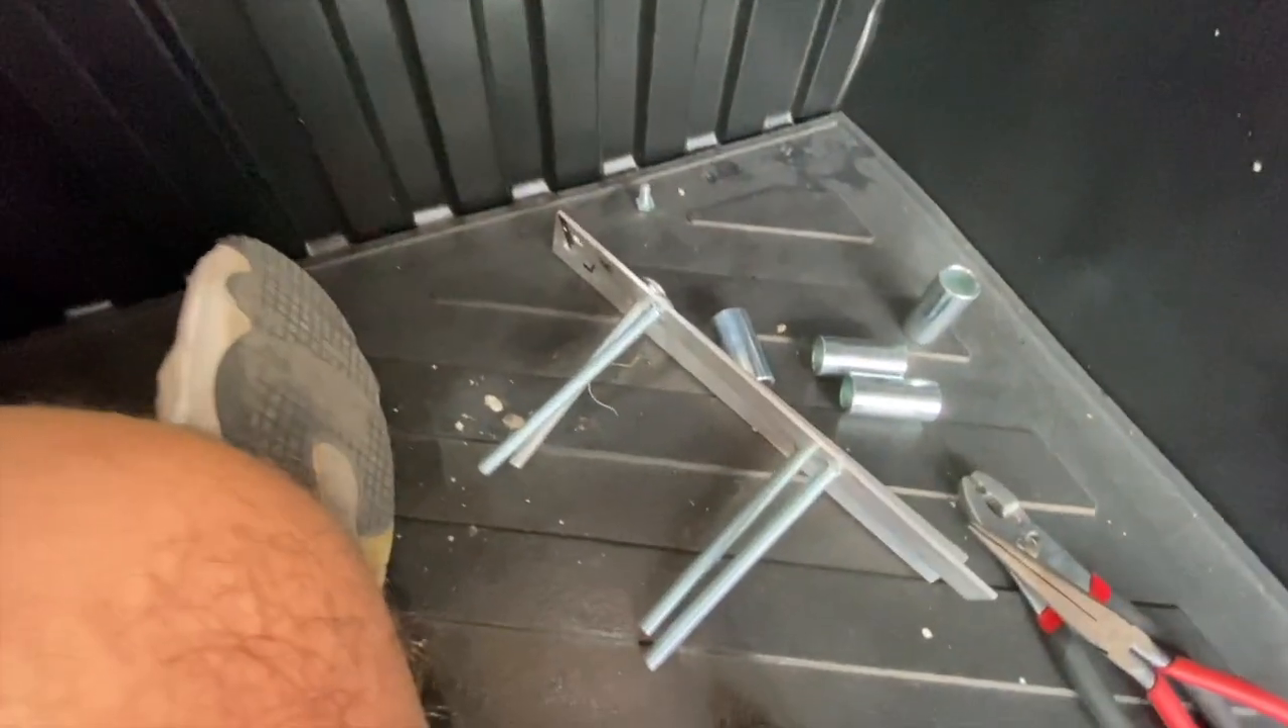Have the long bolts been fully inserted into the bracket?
Yes.